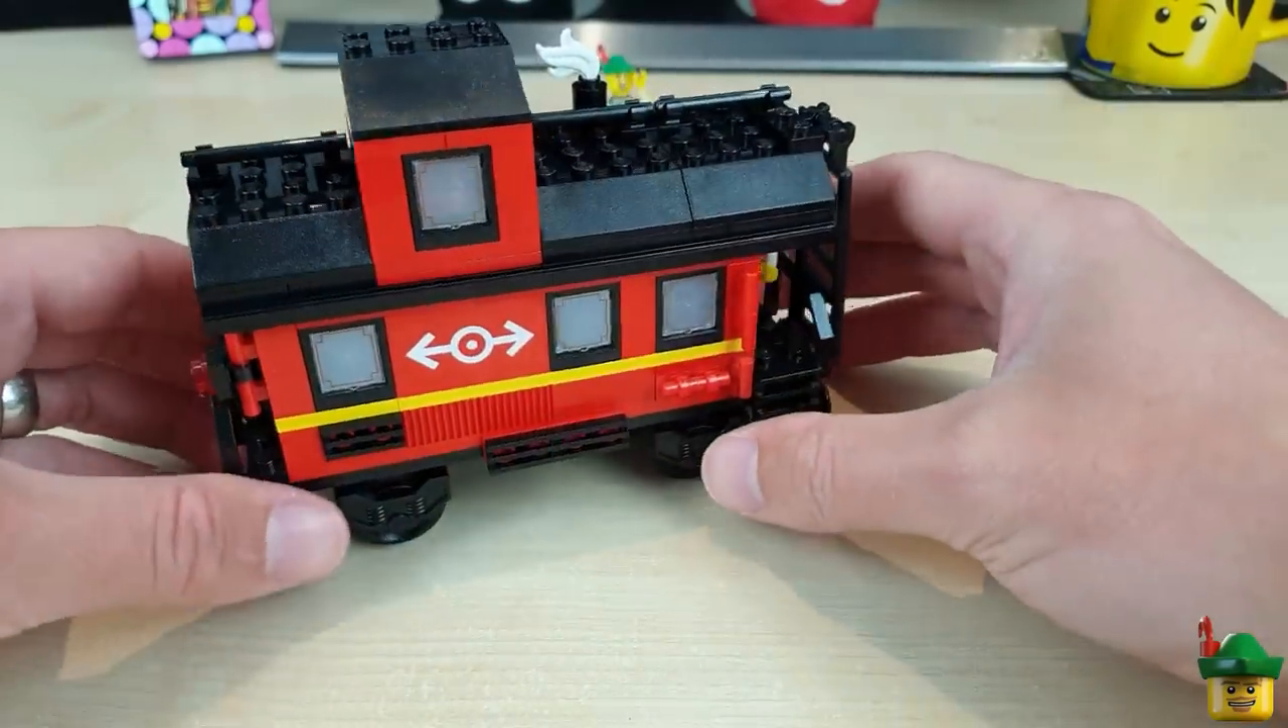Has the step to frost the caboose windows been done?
Yes.